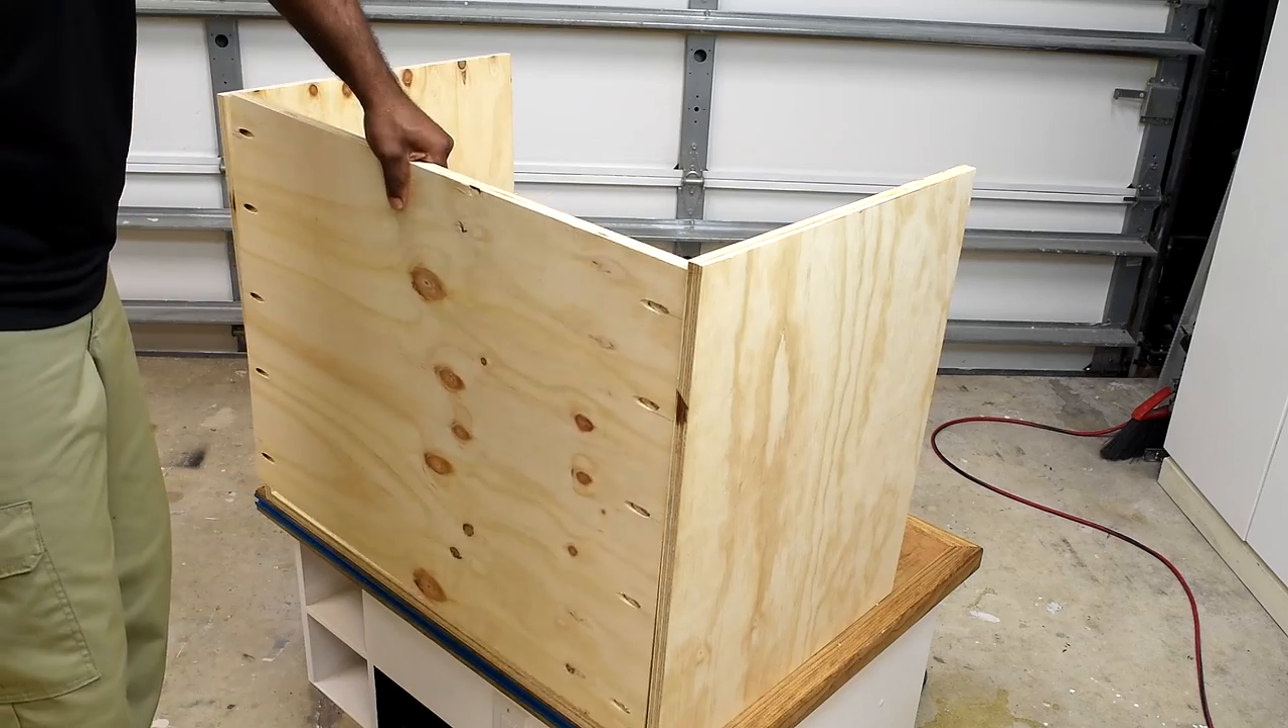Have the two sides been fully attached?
Yes.